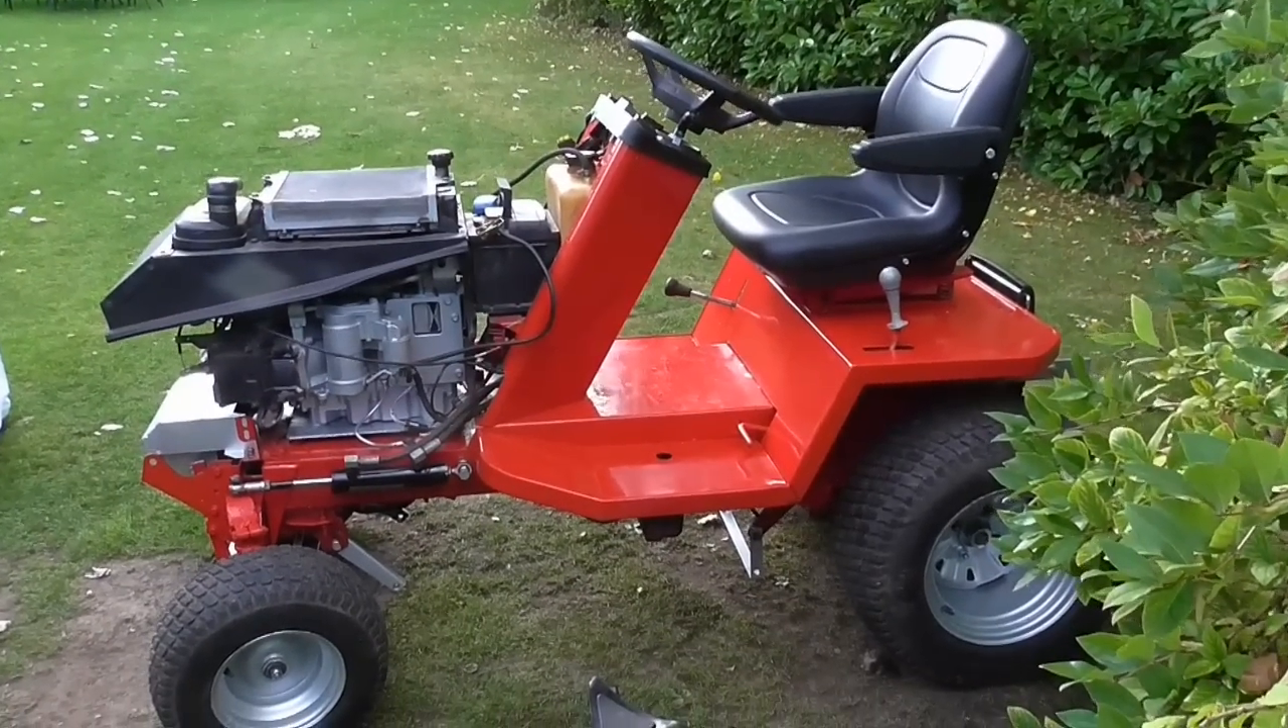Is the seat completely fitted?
Yes.